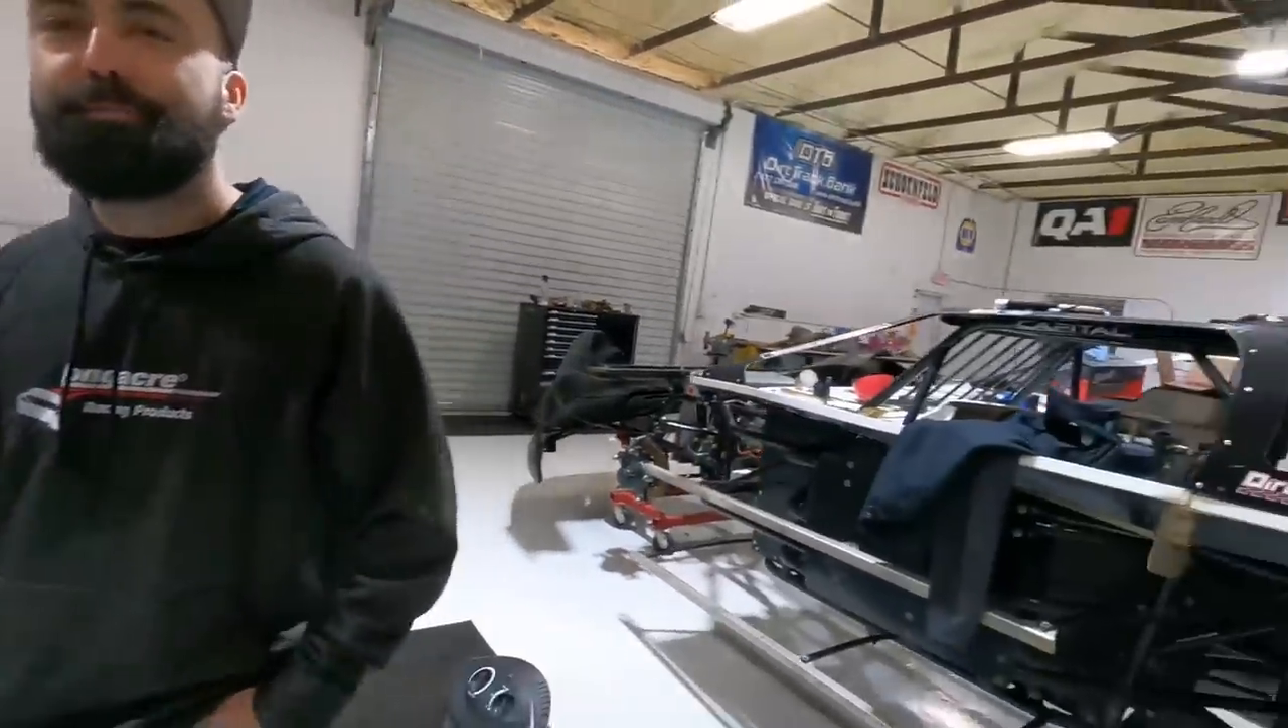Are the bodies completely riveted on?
No.